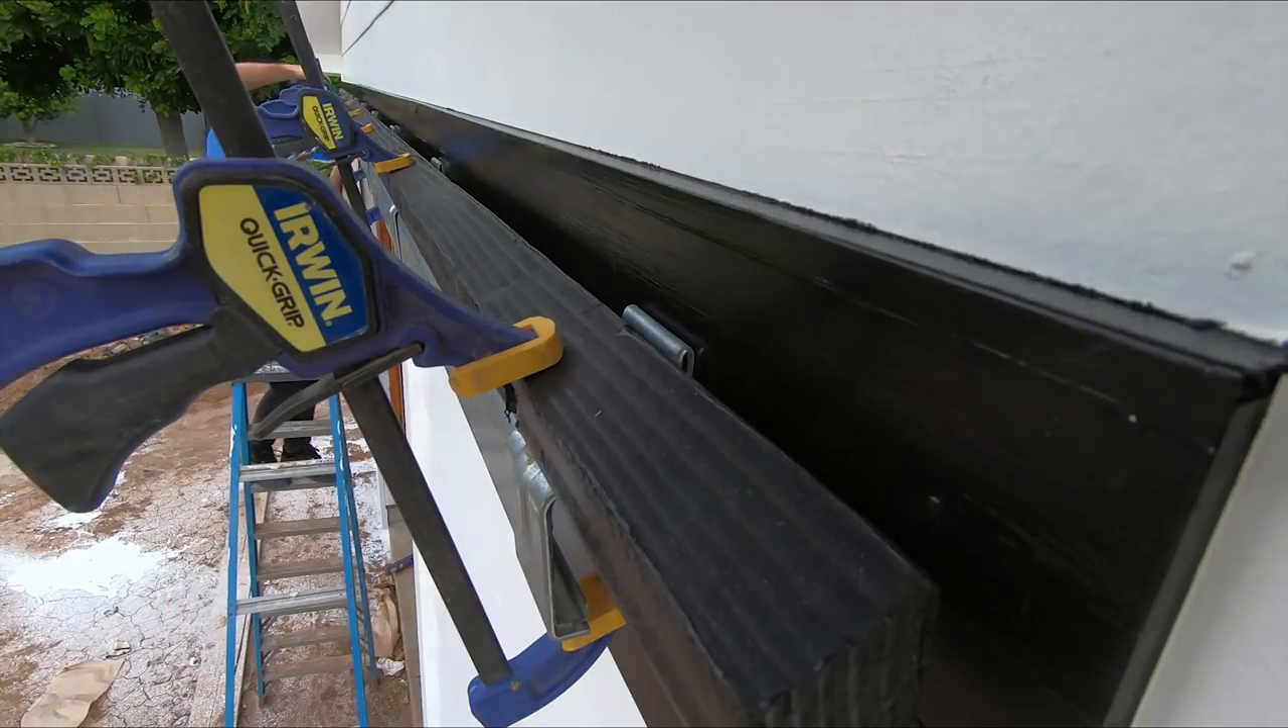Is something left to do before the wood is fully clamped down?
No.